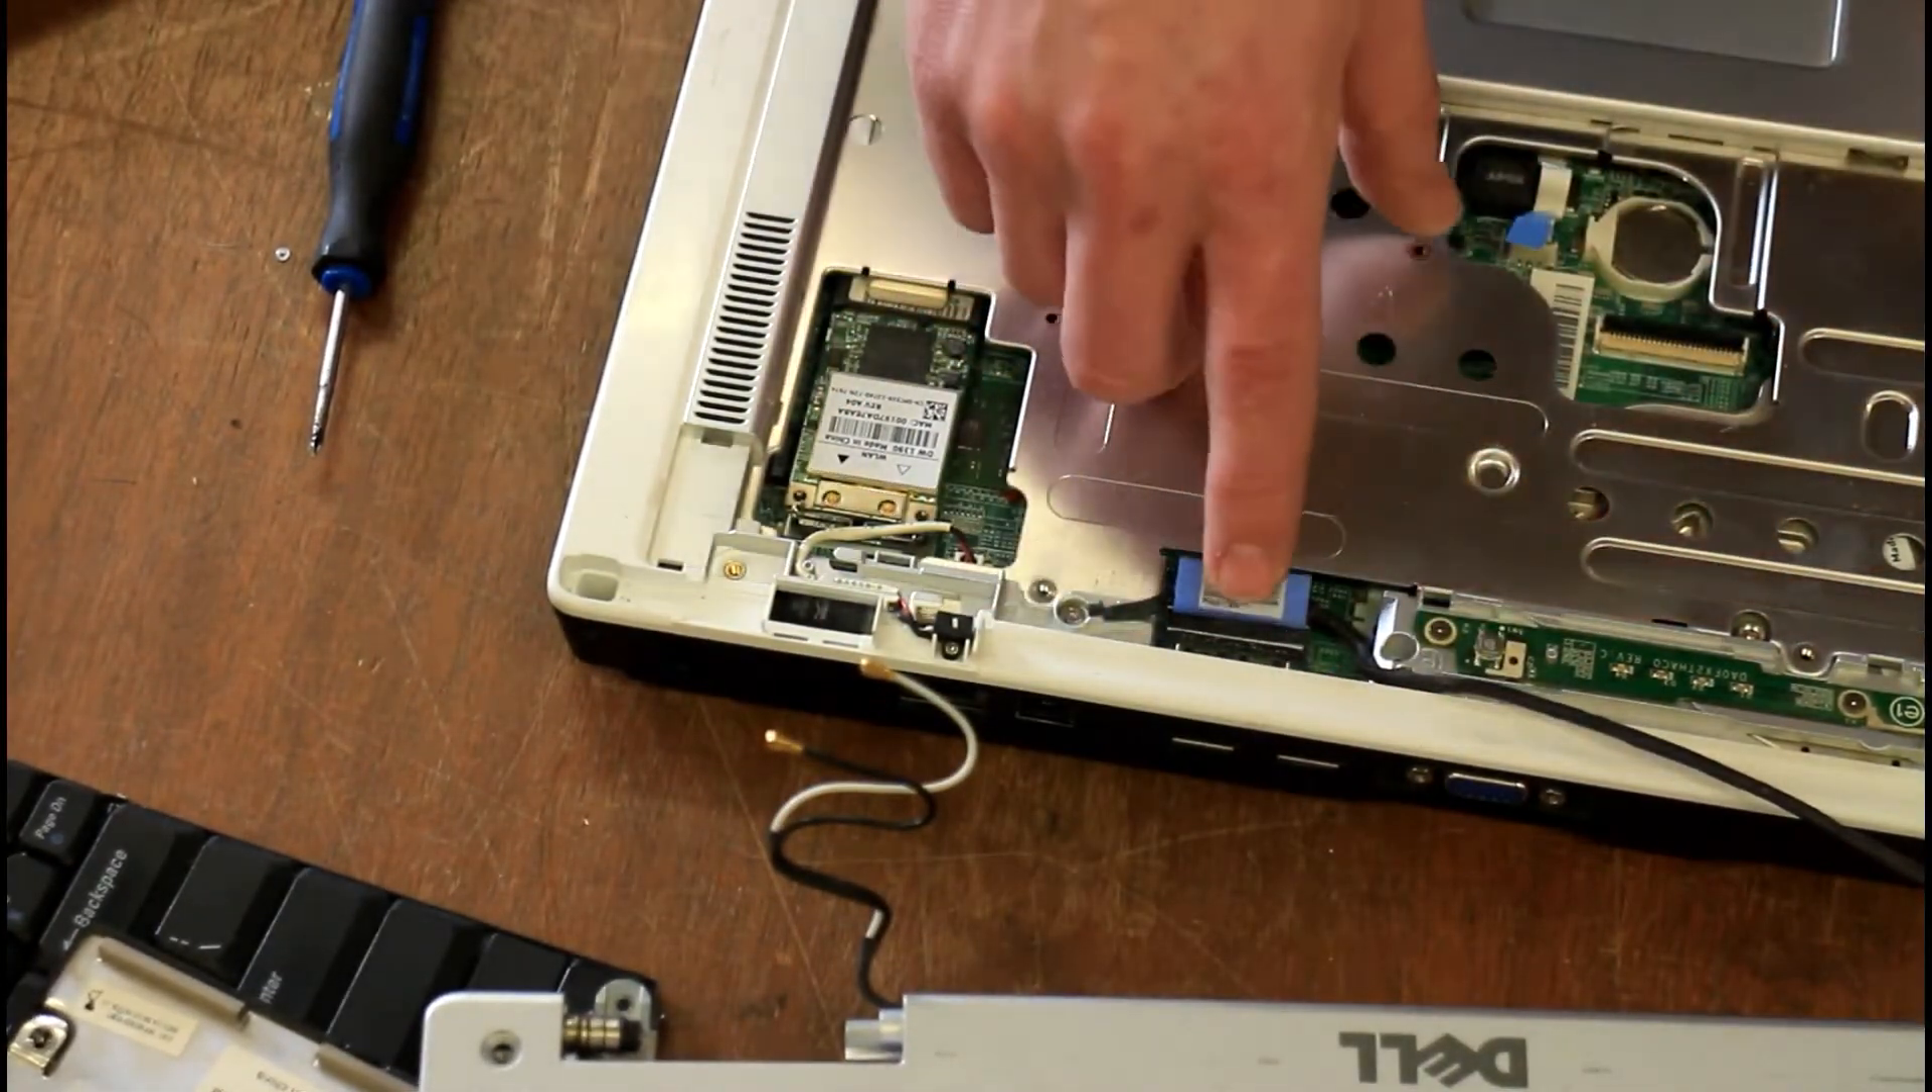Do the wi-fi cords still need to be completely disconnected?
No.